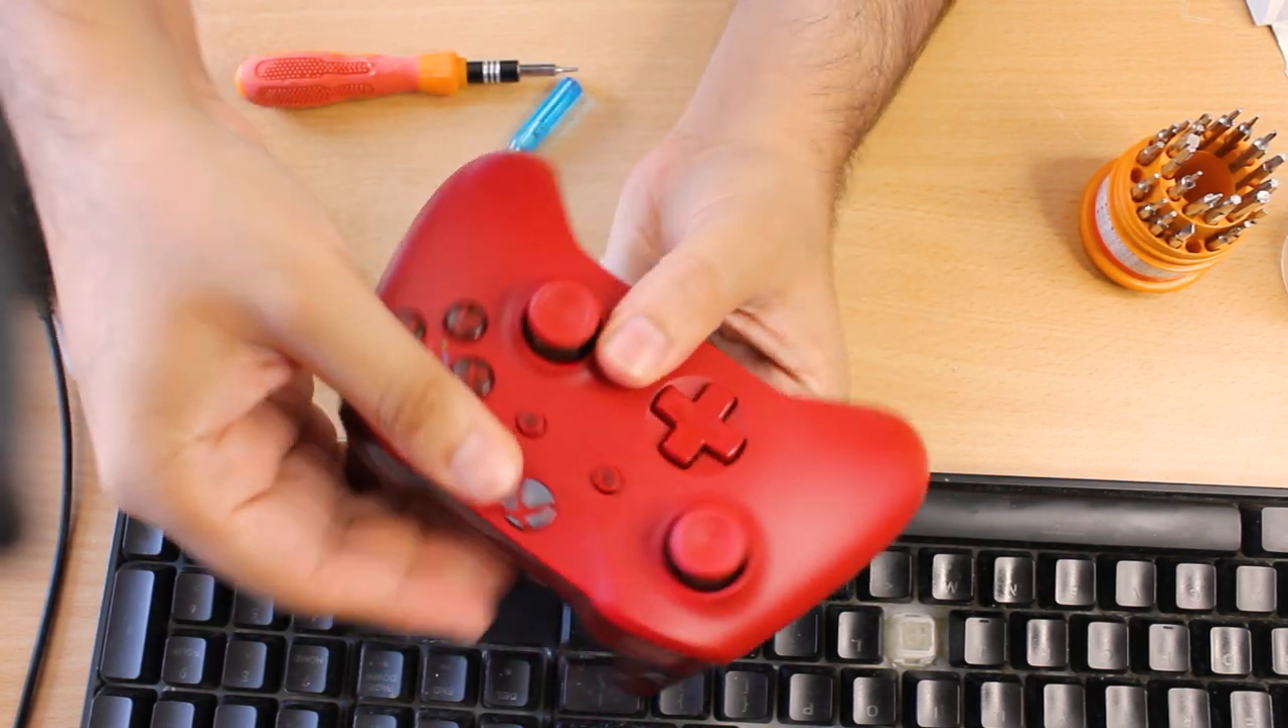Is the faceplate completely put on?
Yes.